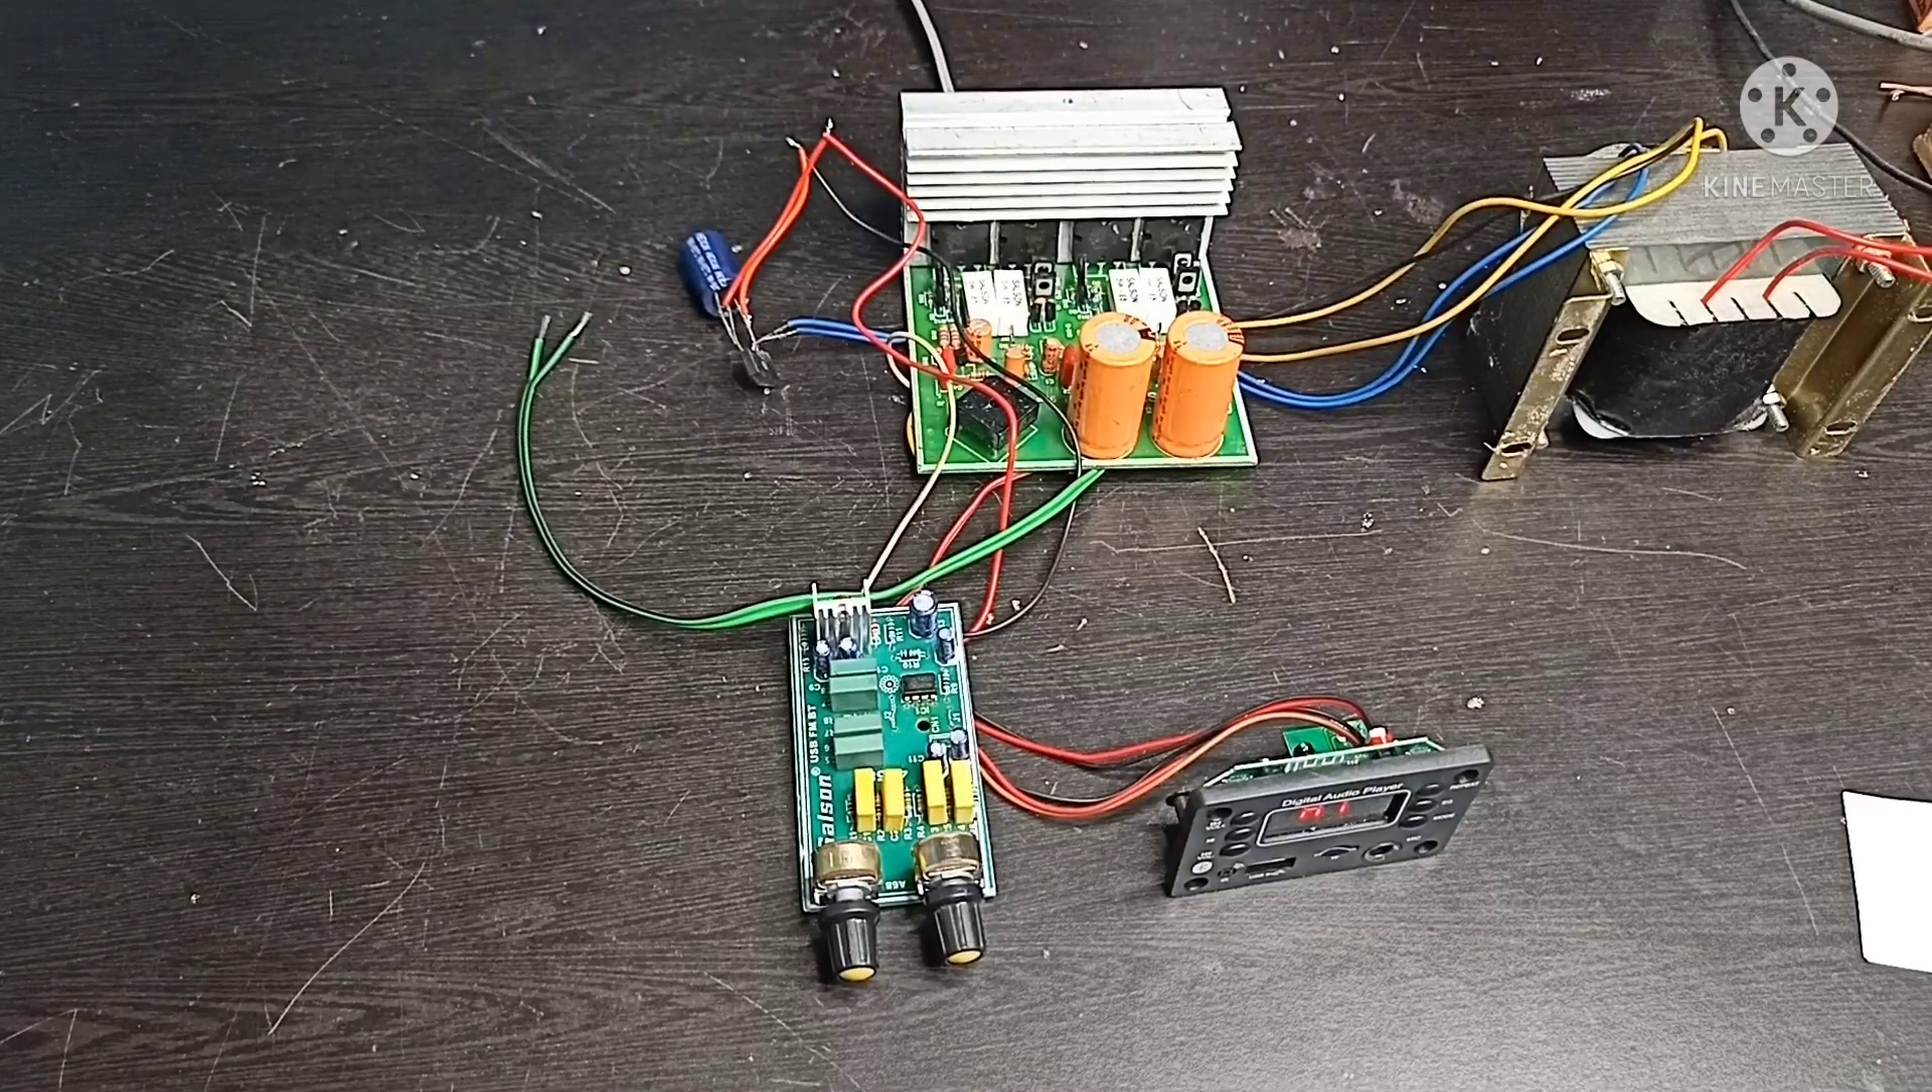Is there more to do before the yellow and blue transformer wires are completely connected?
No.